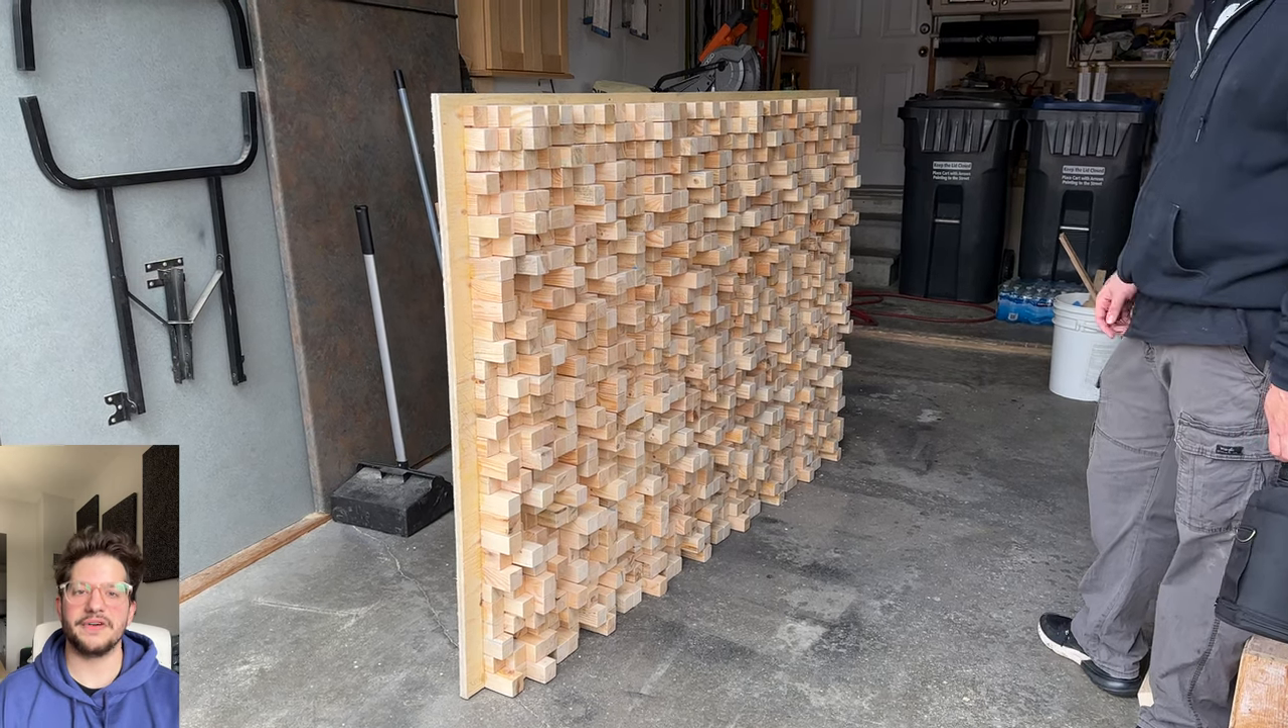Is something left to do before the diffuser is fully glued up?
No.